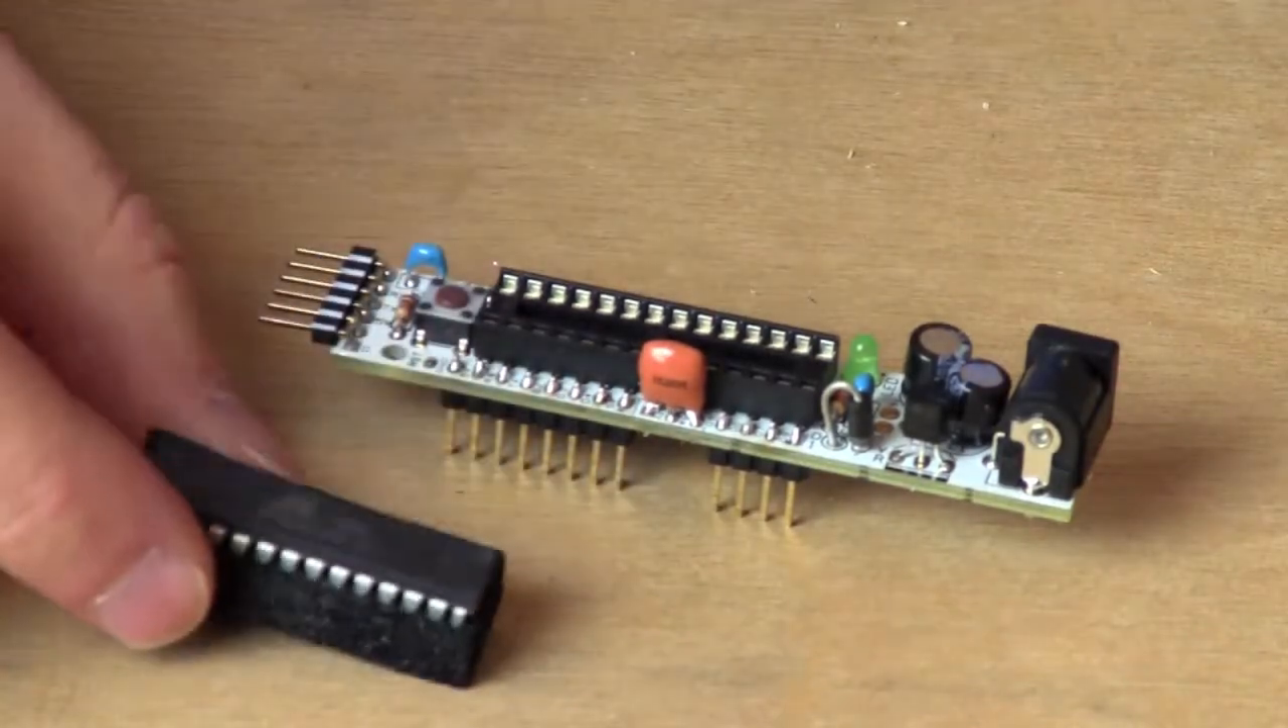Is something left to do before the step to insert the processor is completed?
Yes.